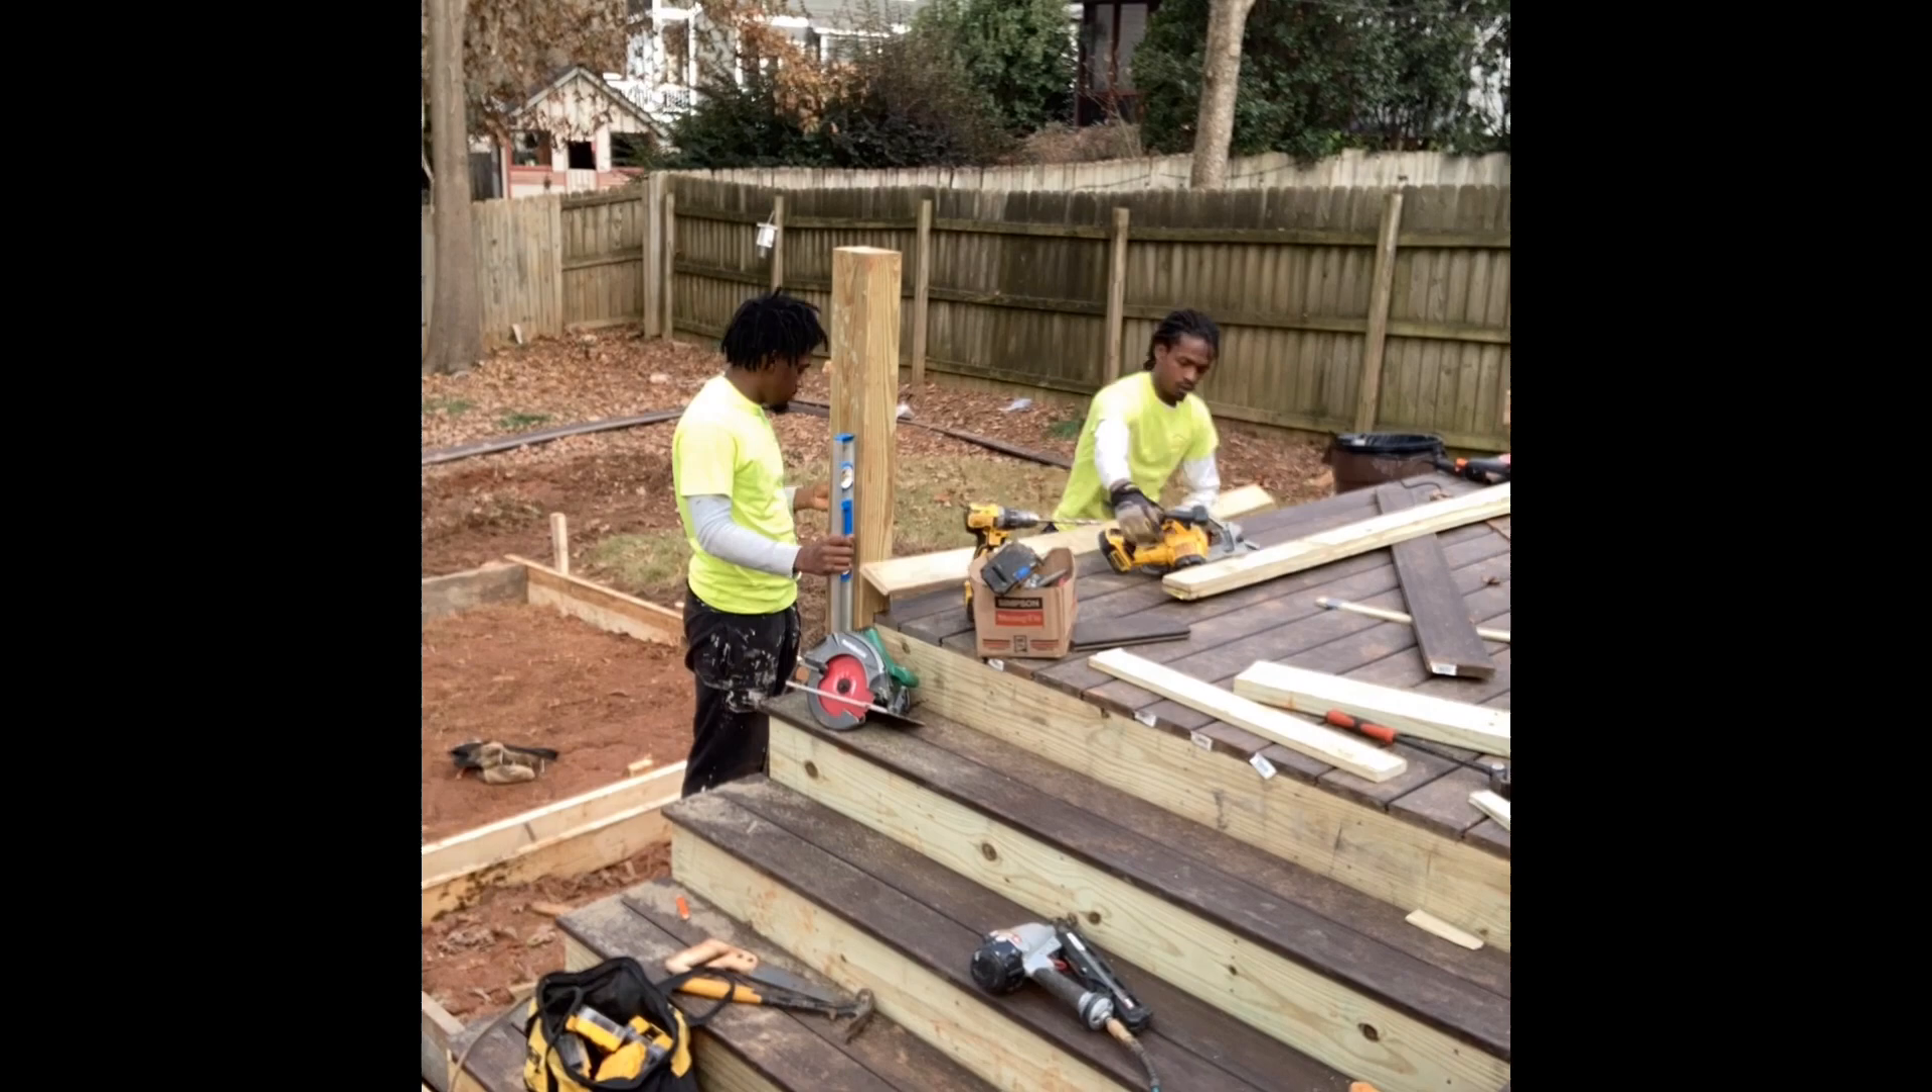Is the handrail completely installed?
No.